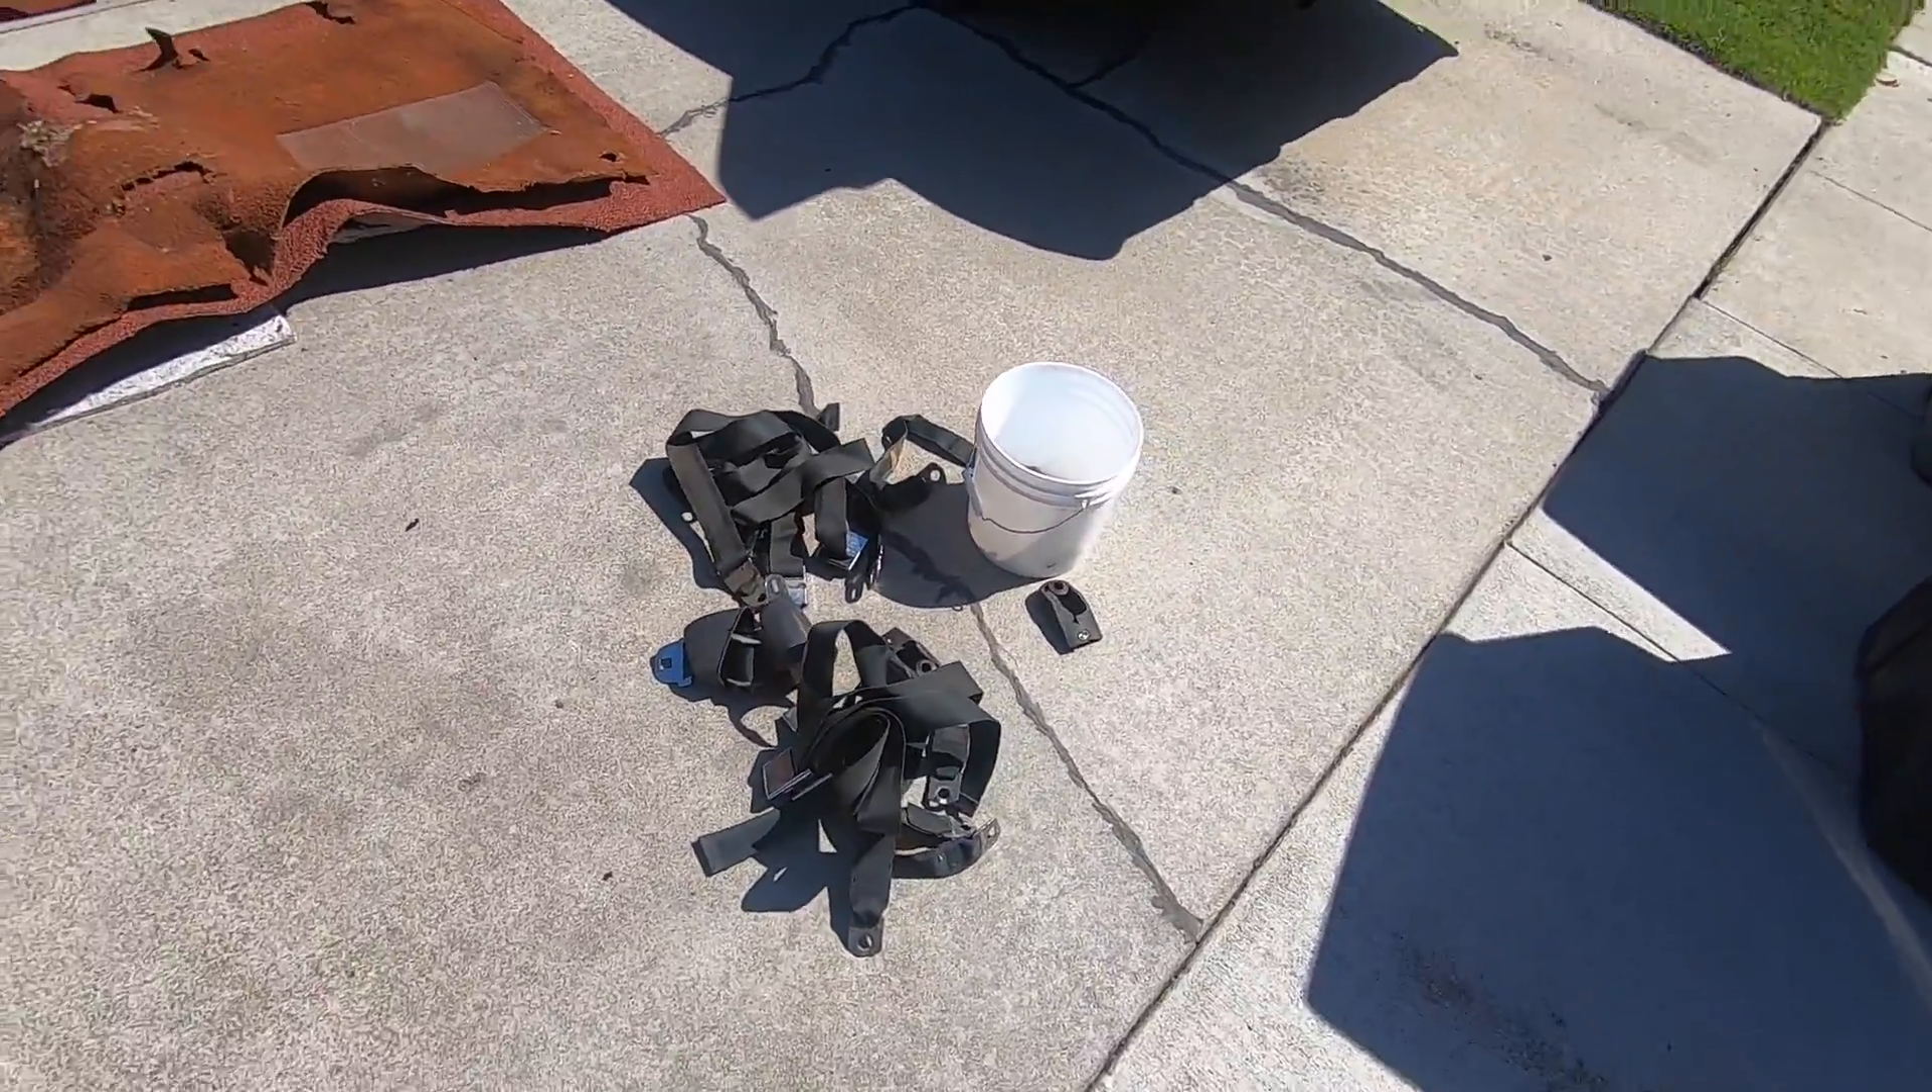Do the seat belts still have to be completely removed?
No.